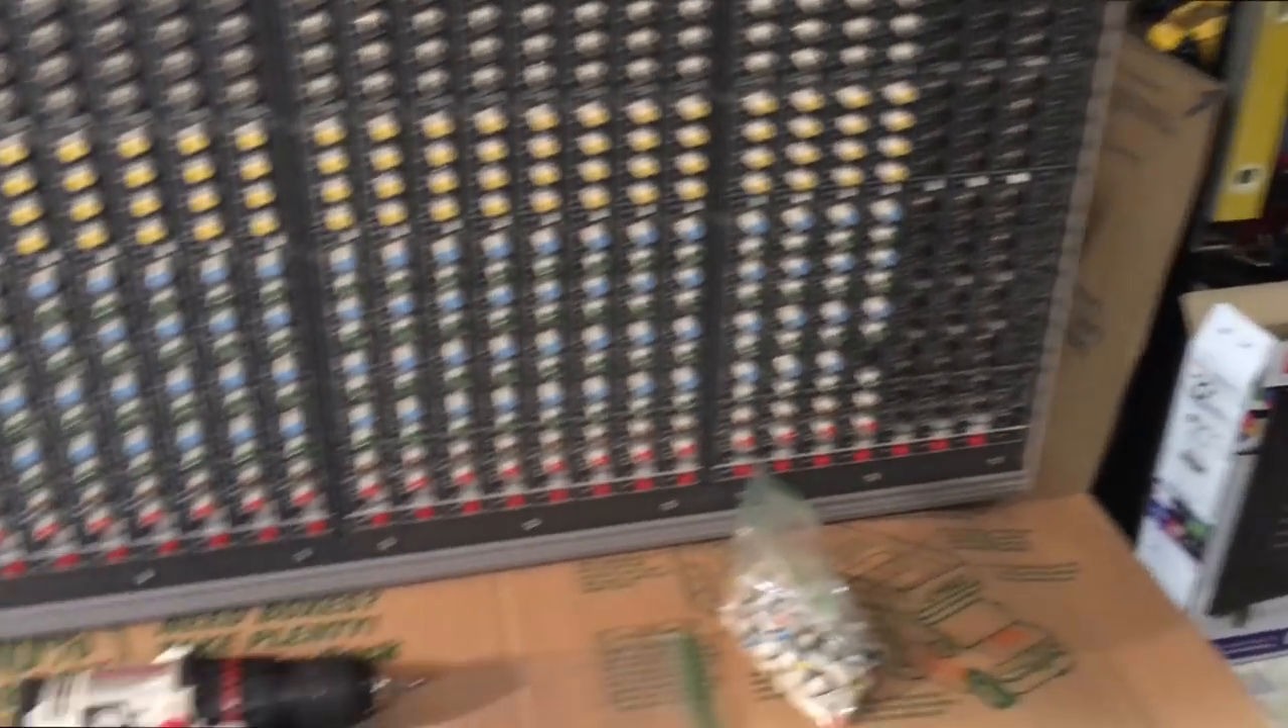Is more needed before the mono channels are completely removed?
Yes.